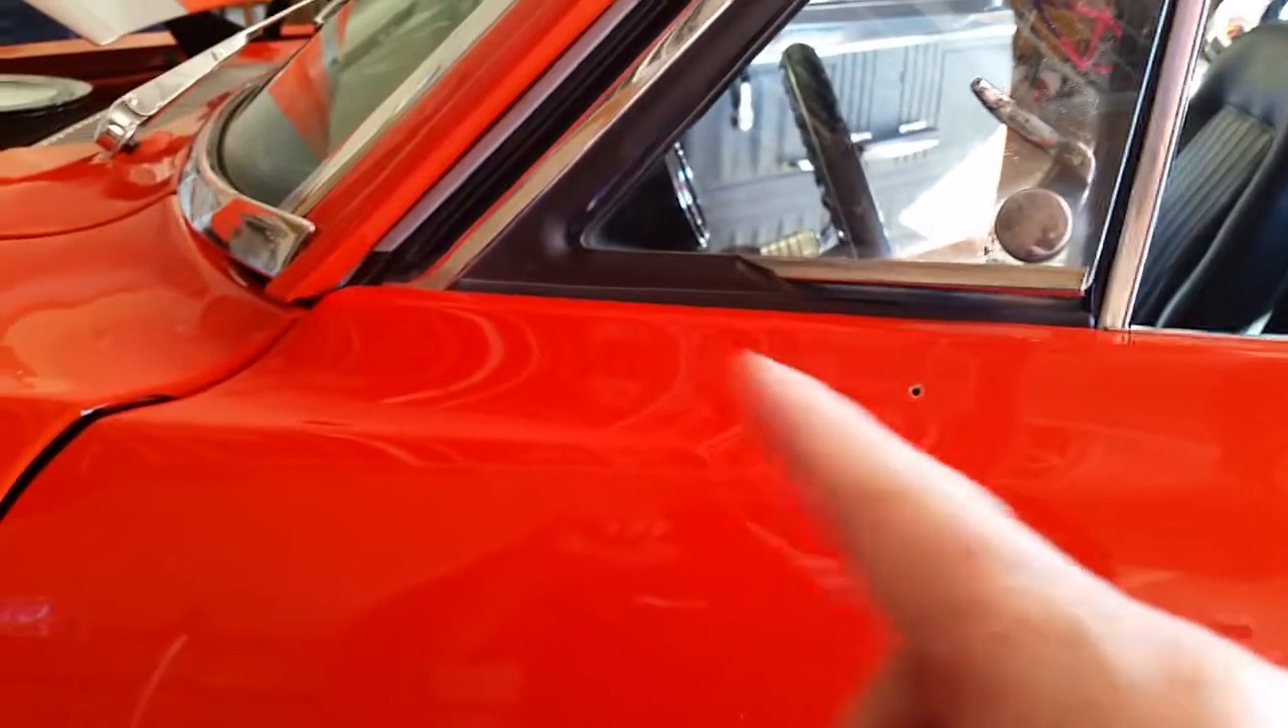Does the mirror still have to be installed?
Yes.